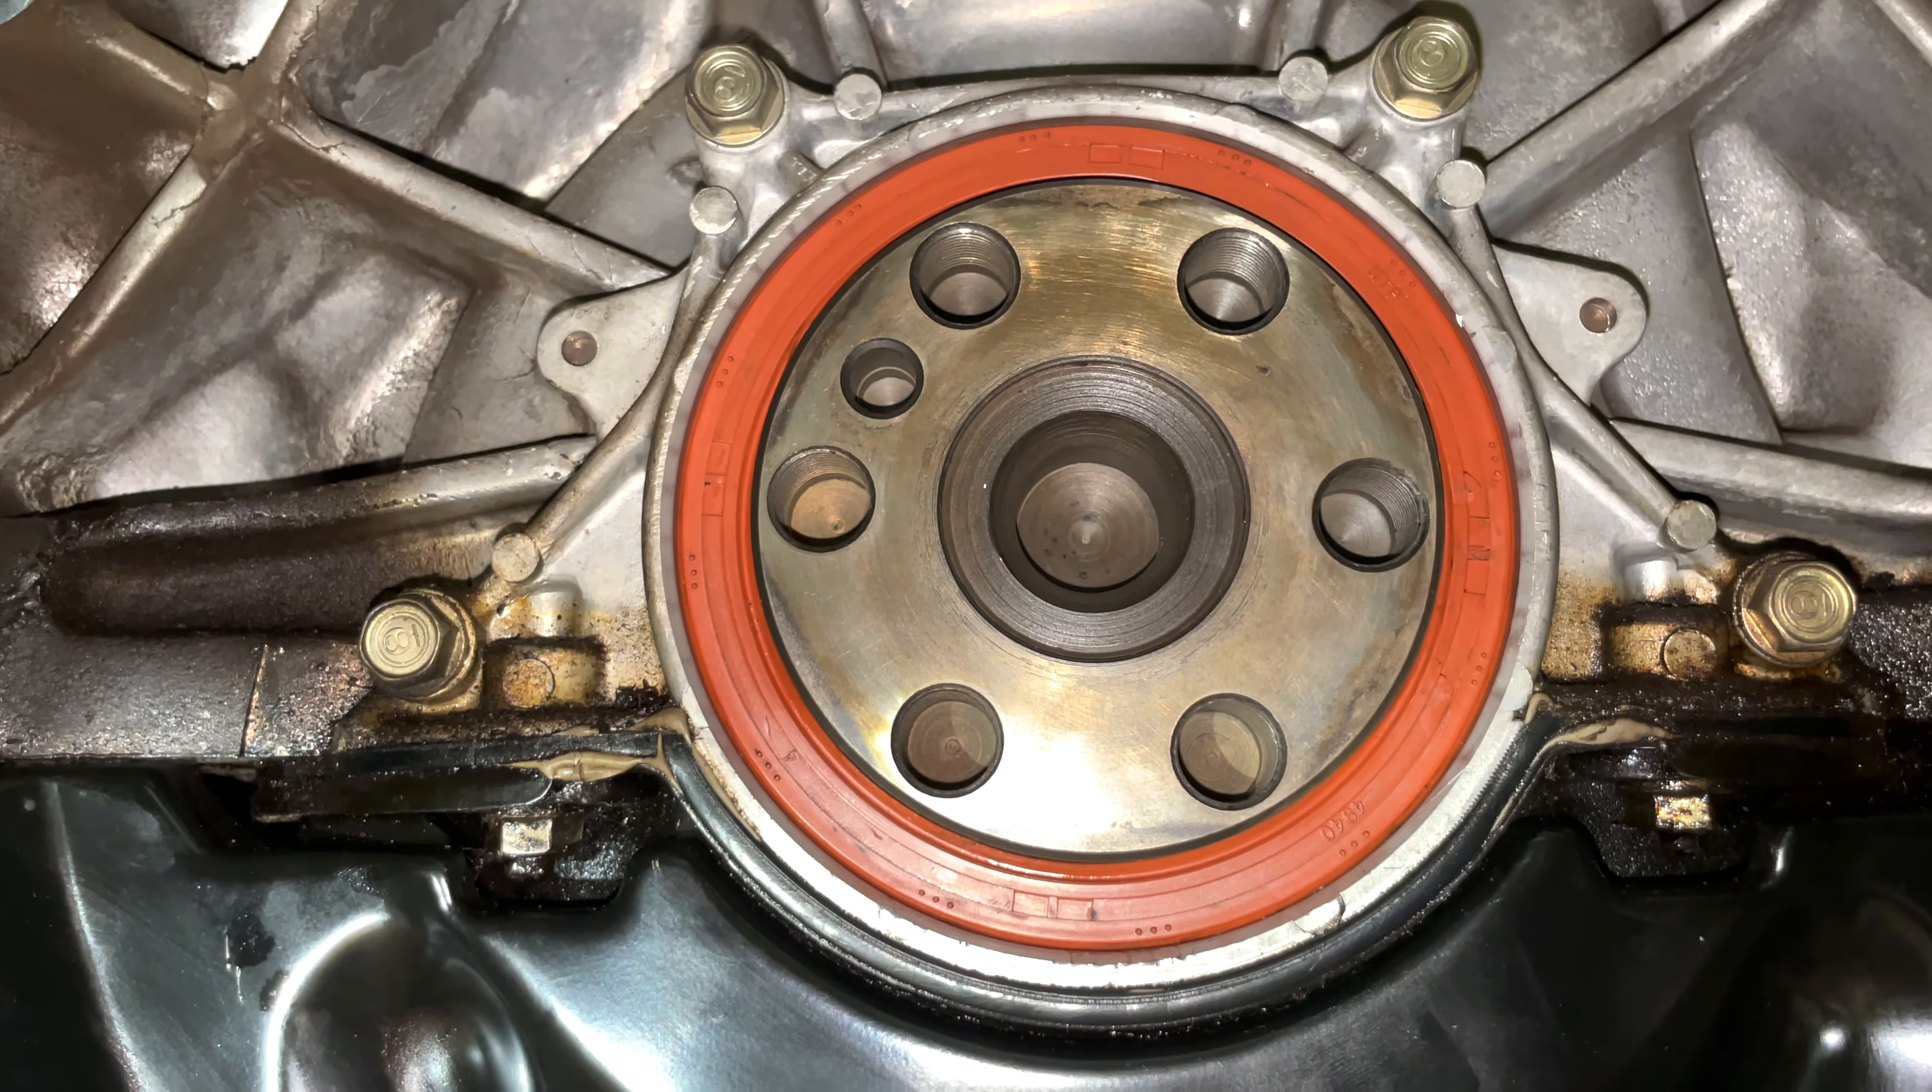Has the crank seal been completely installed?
Yes.